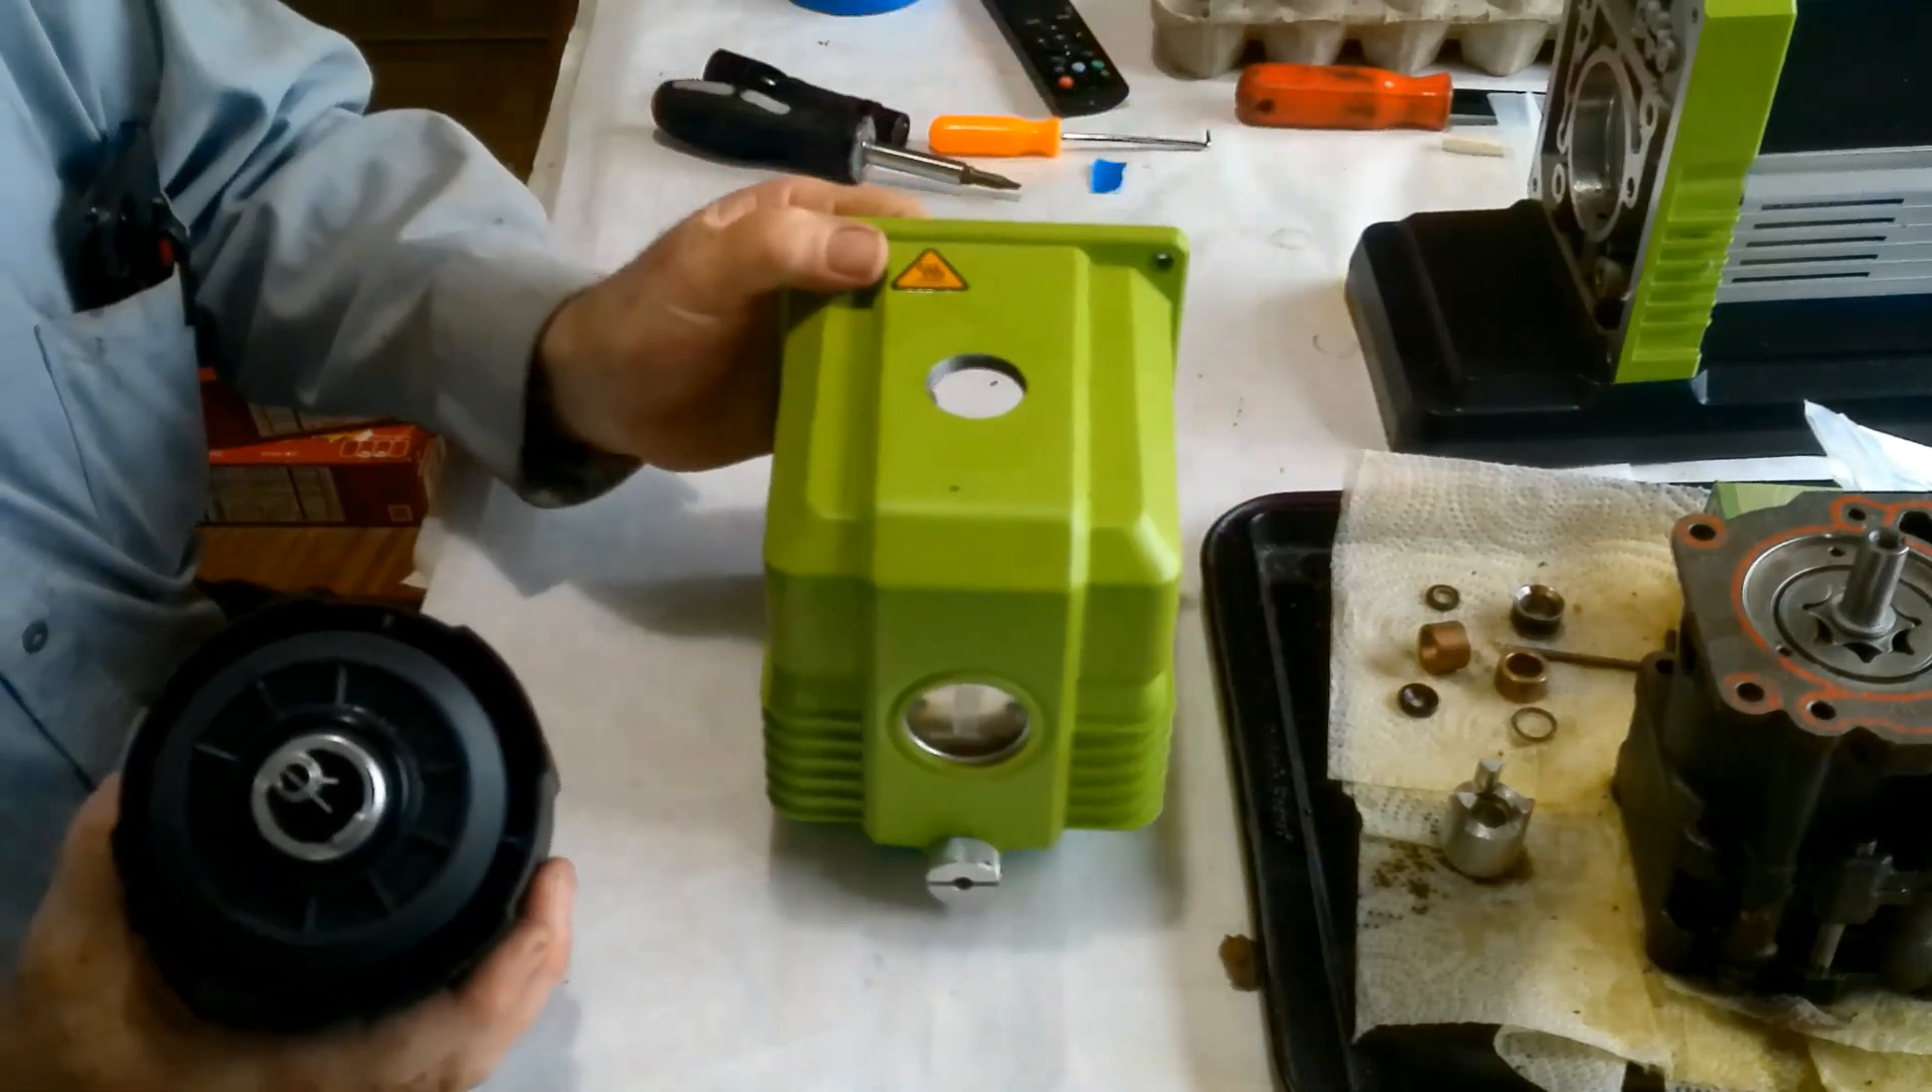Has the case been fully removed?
Yes.